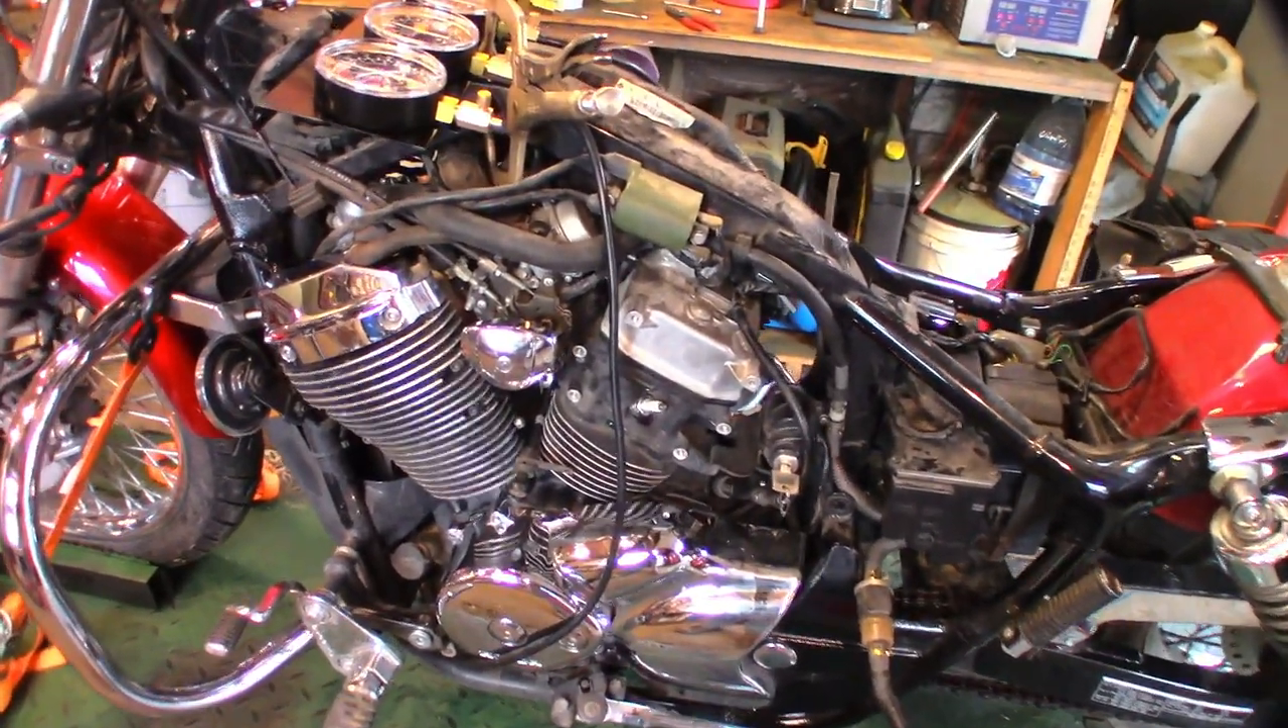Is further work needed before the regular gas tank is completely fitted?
Yes.